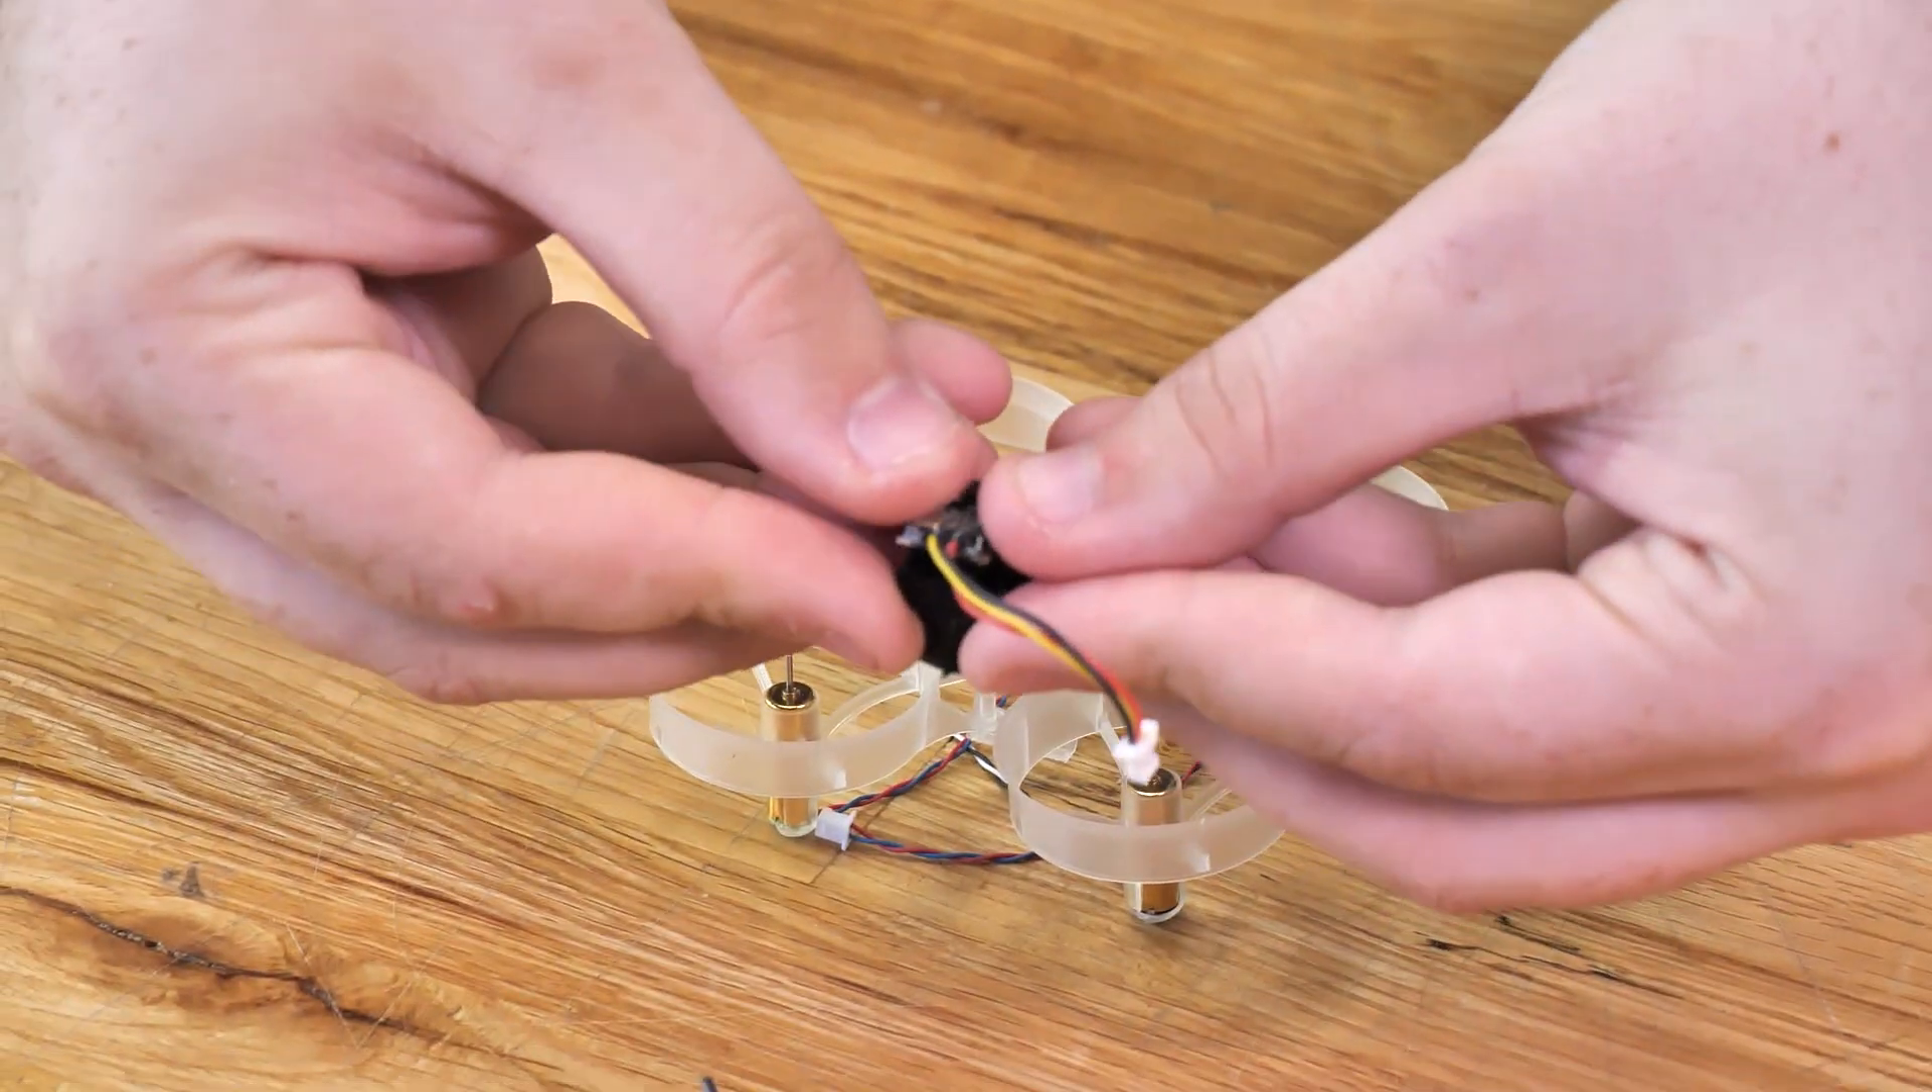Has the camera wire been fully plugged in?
No.